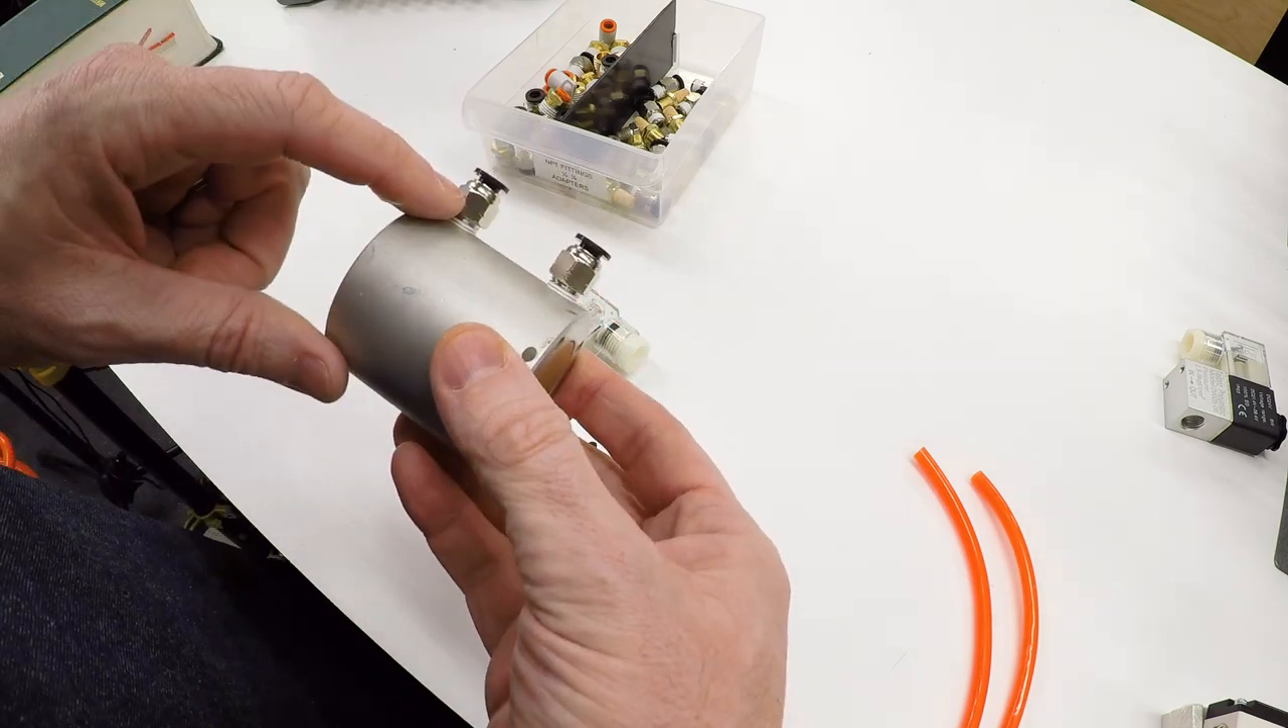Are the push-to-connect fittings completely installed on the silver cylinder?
Yes.